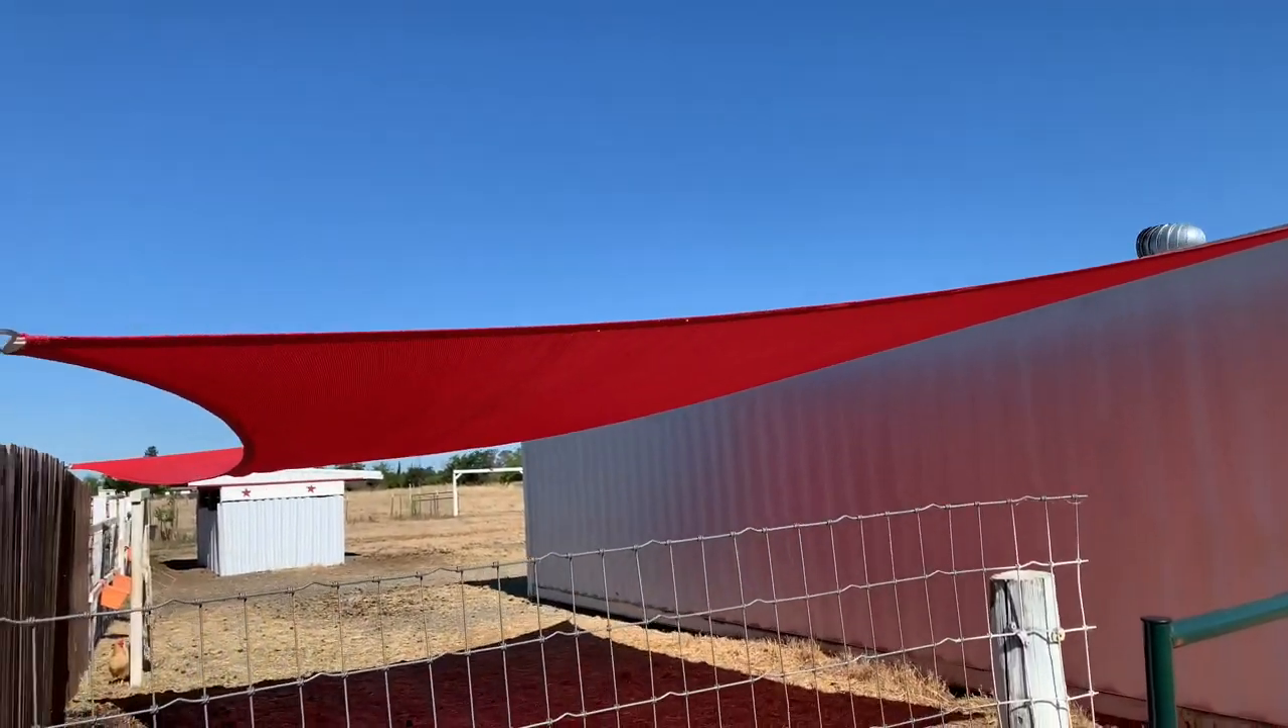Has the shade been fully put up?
Yes.